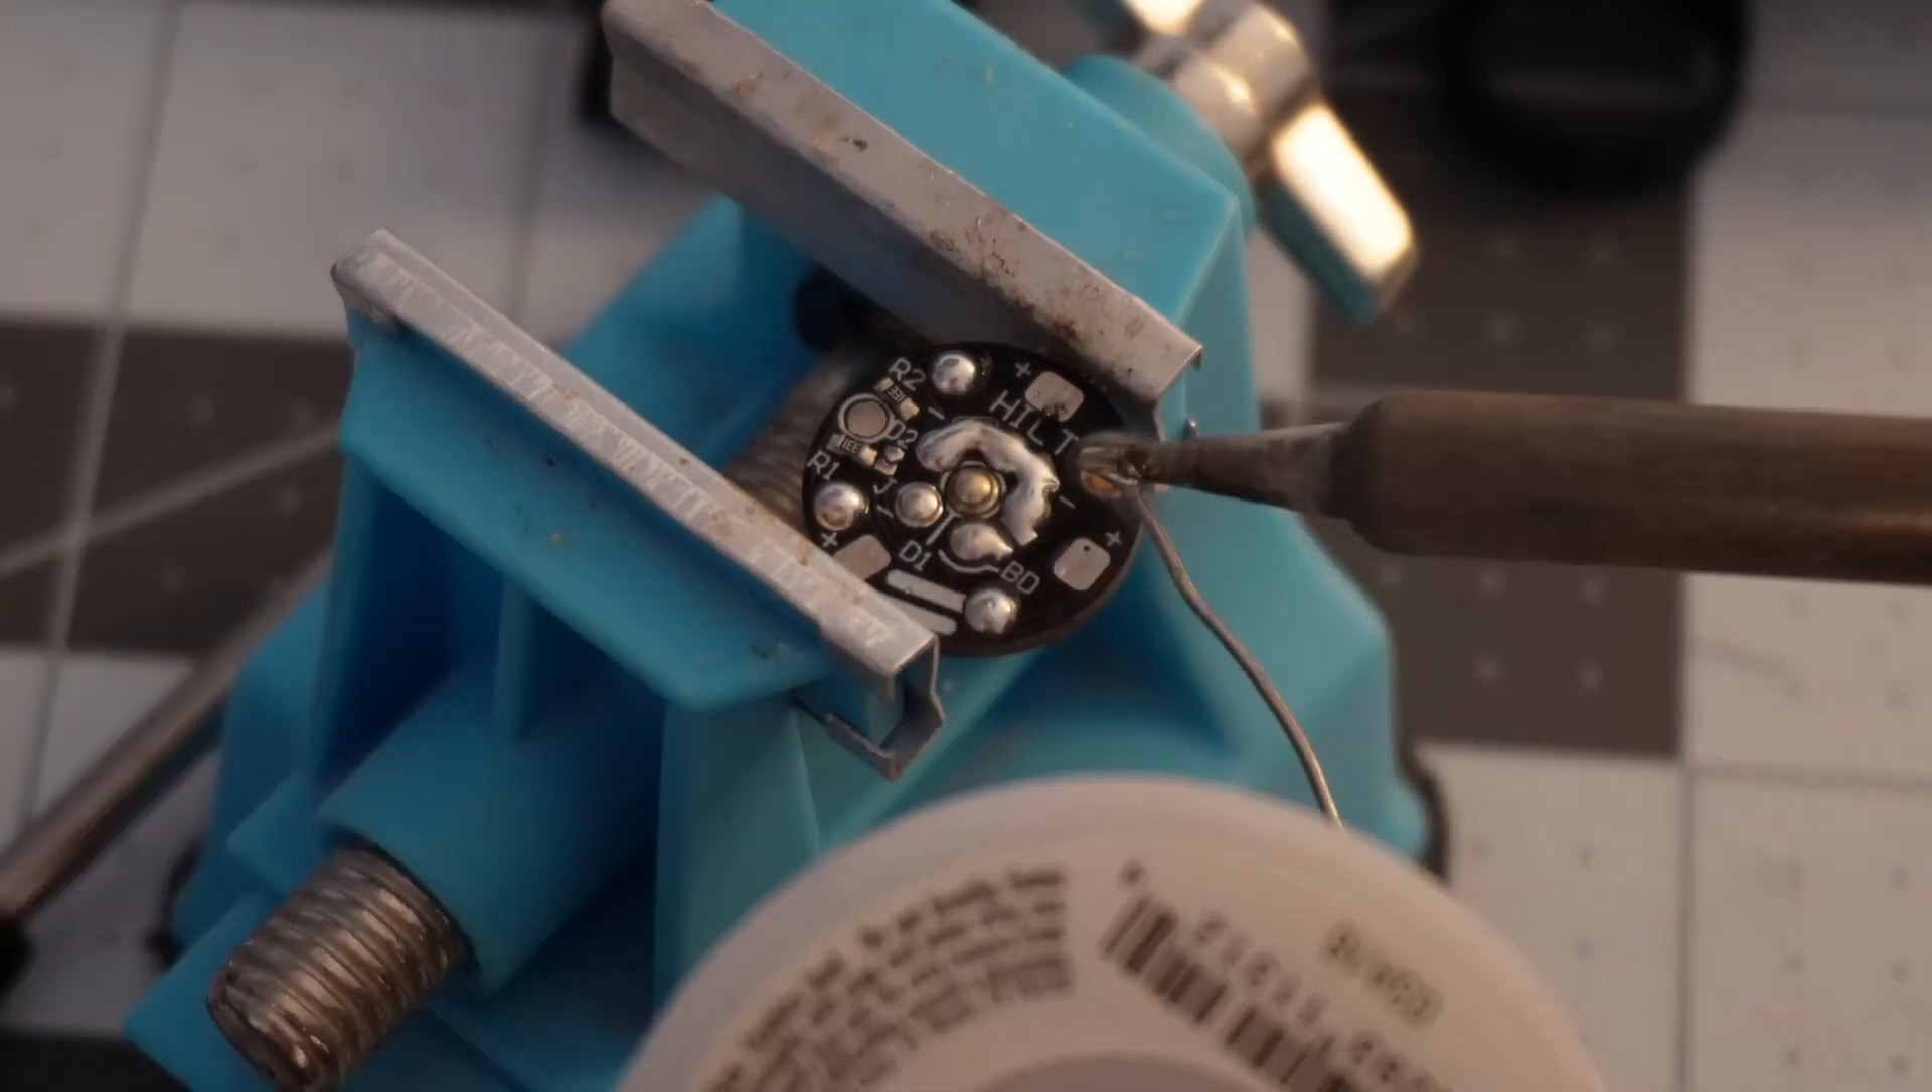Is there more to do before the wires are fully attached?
Yes.